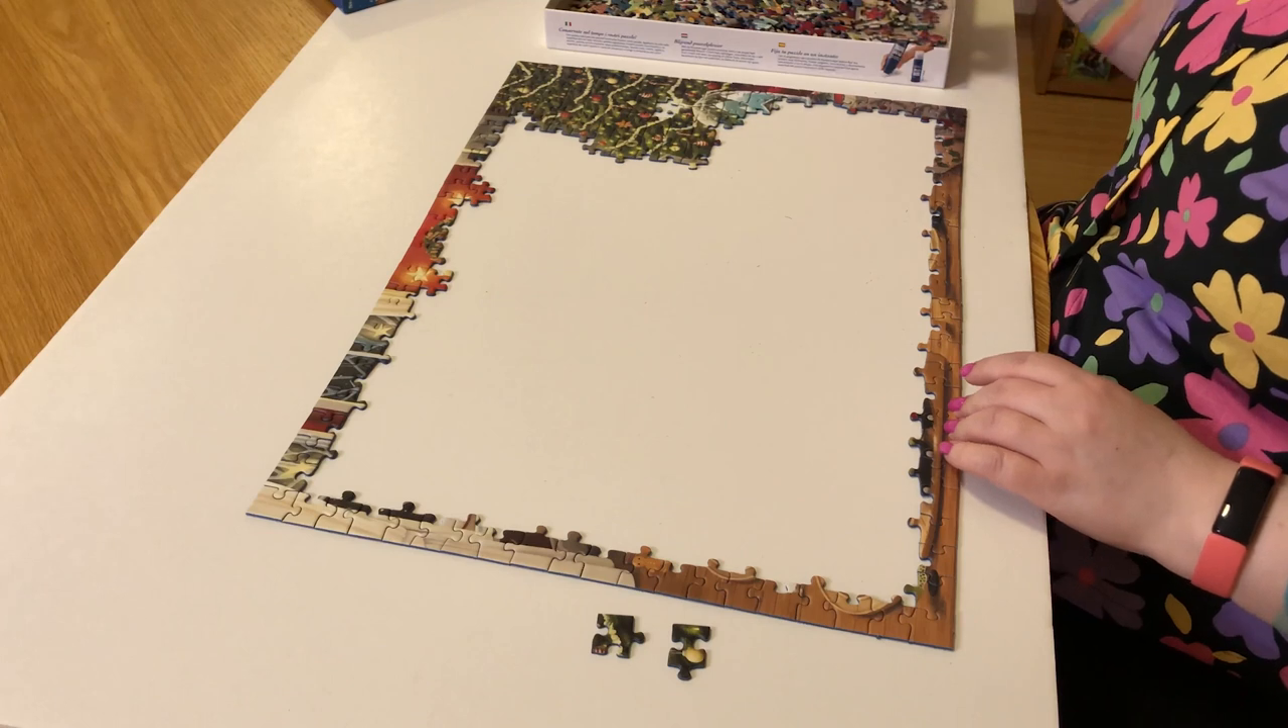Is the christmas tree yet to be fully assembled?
Yes.